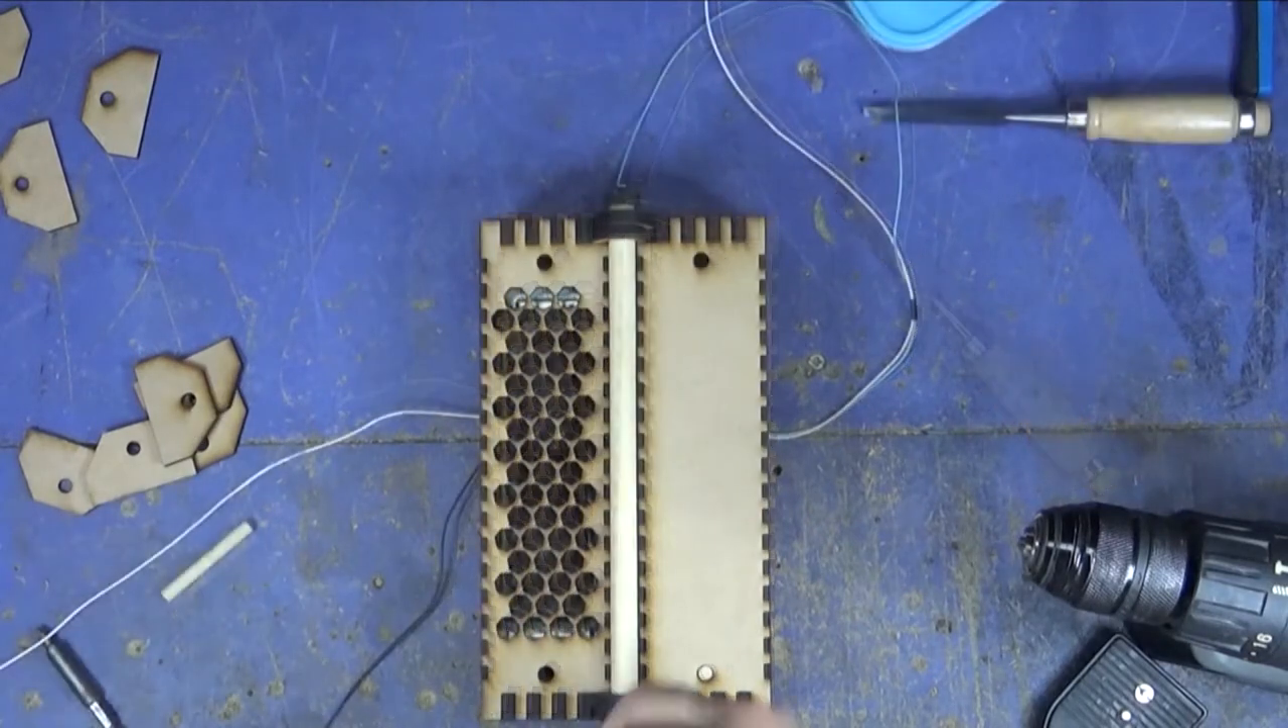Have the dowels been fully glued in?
No.